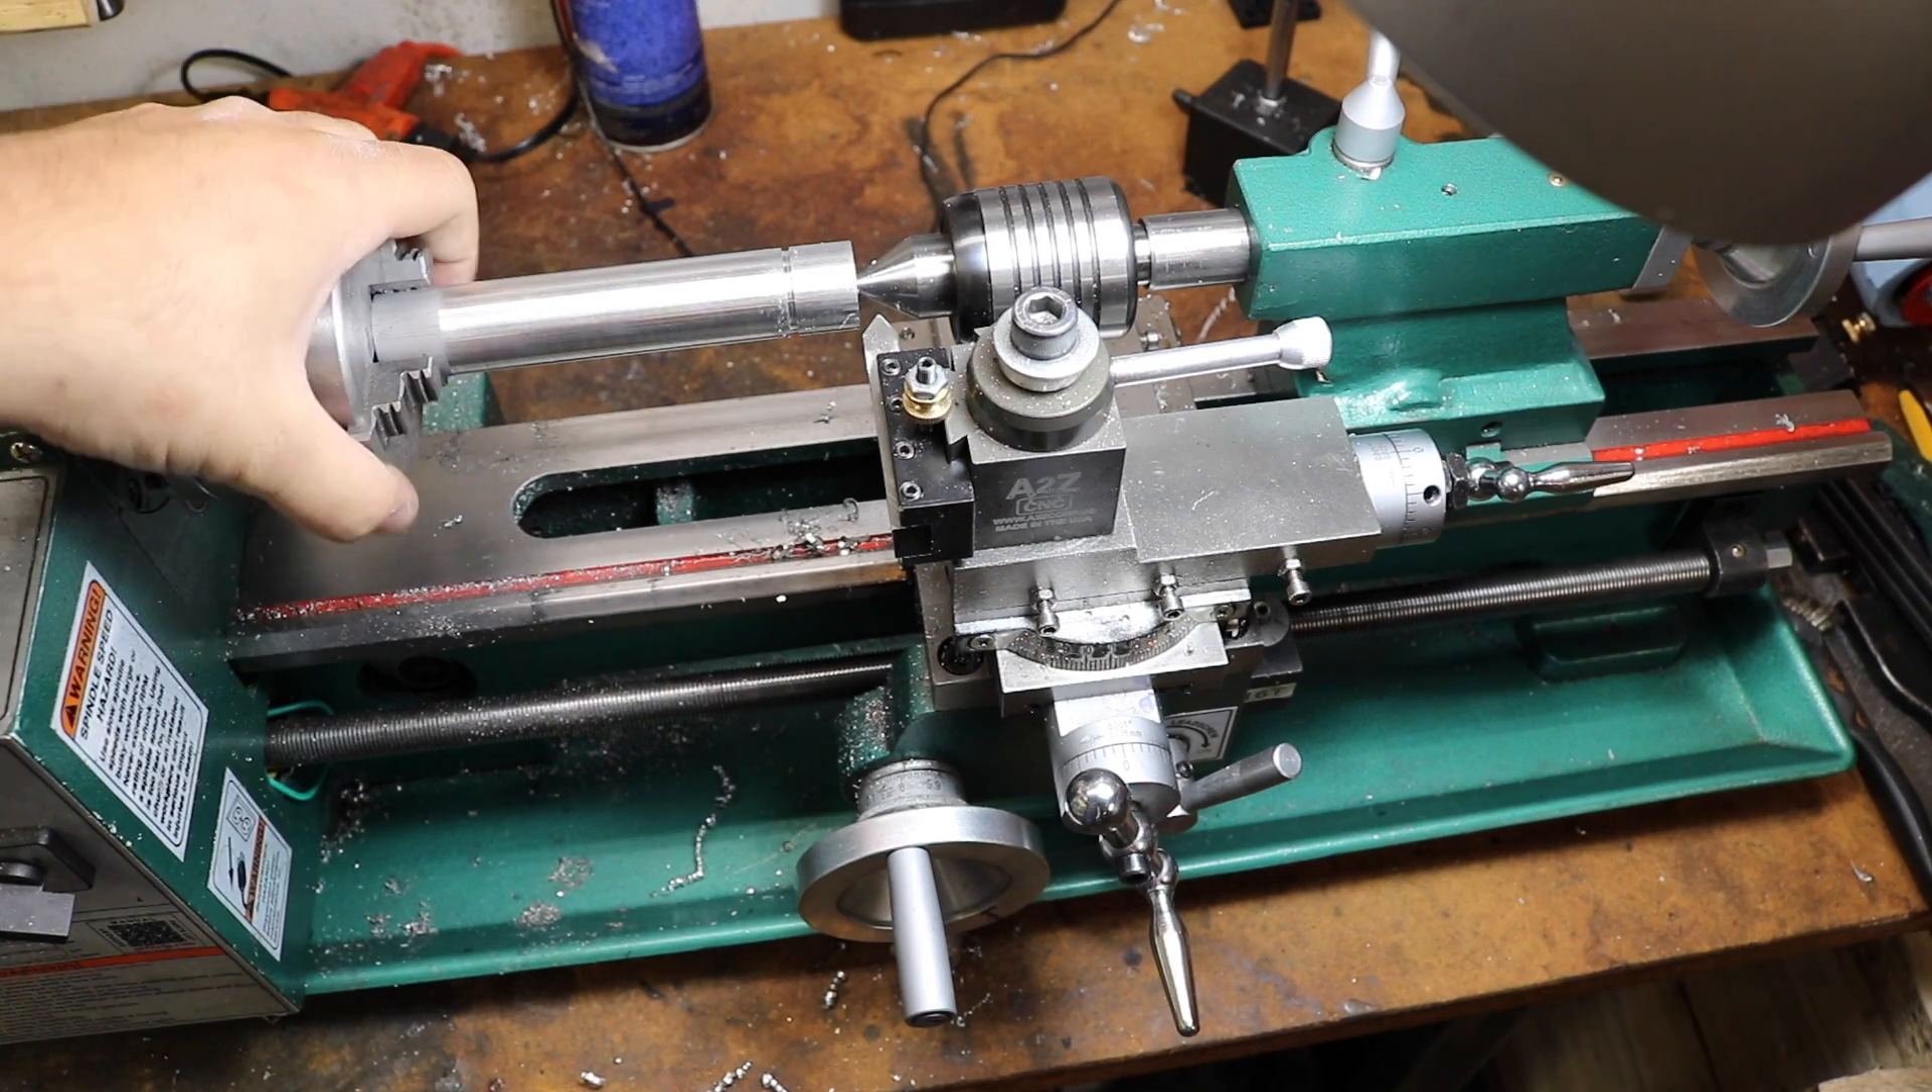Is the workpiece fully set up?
Yes.